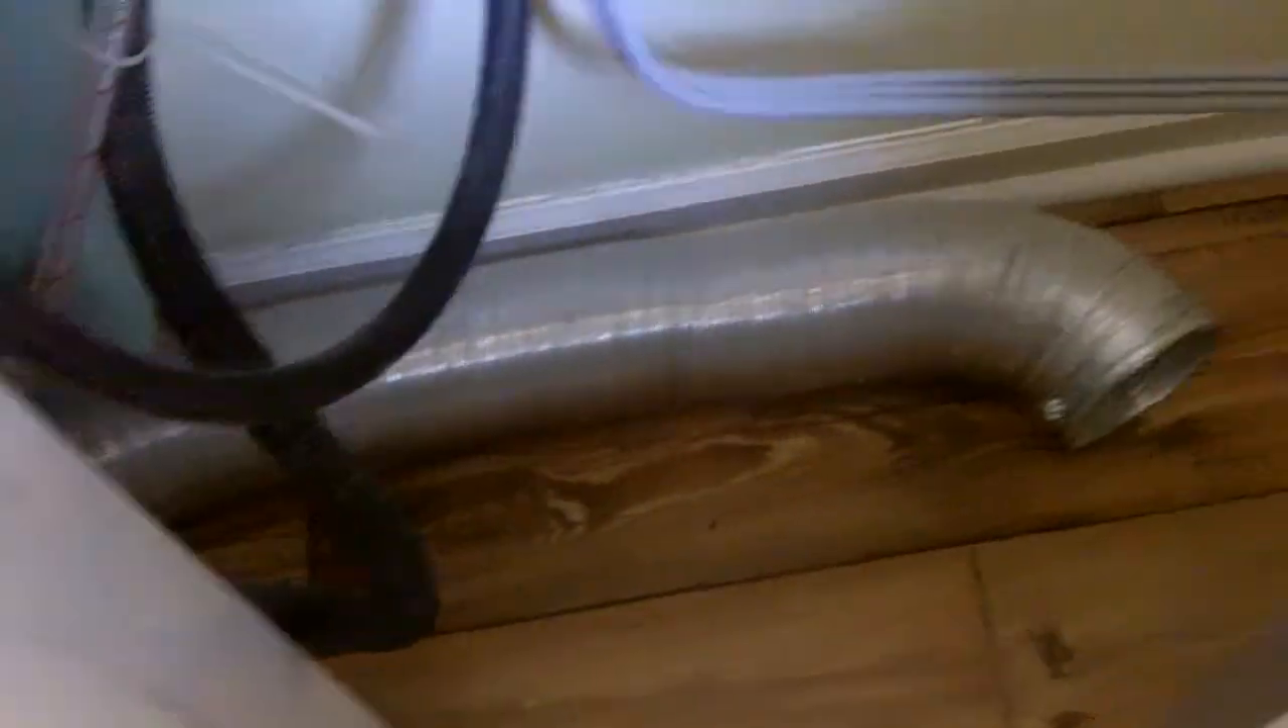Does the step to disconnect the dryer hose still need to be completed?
No.